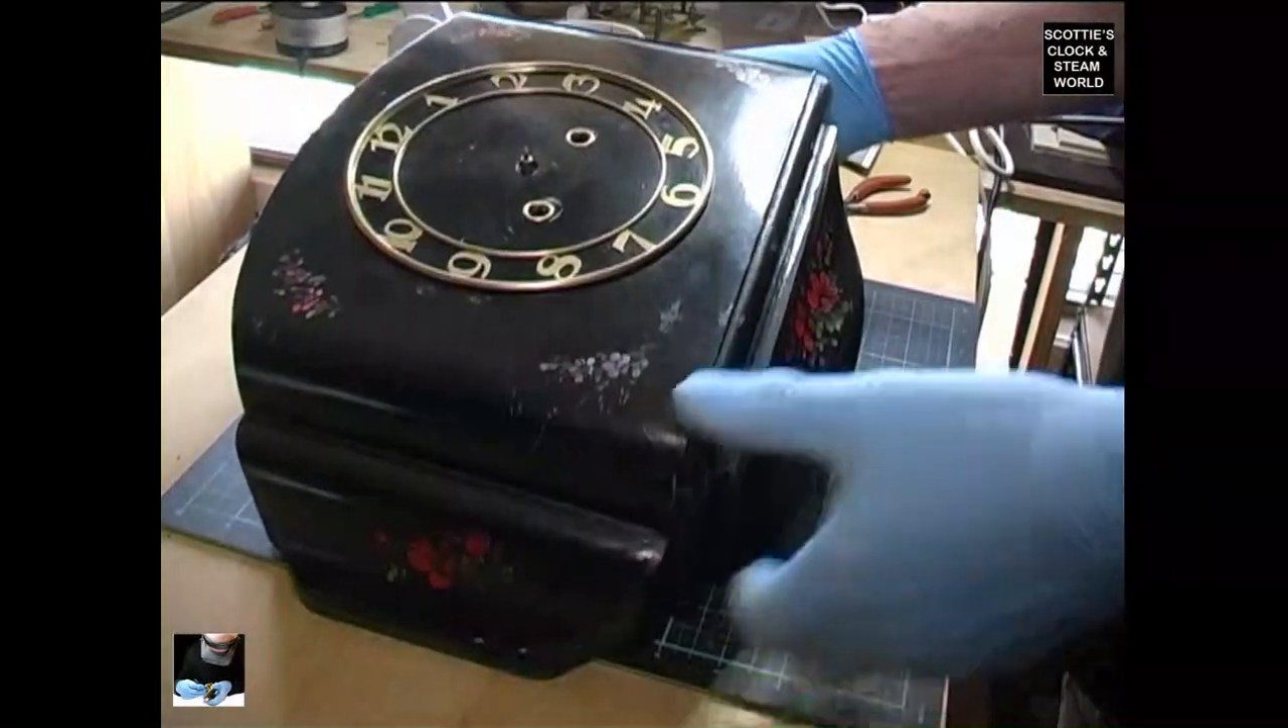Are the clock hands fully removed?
Yes.